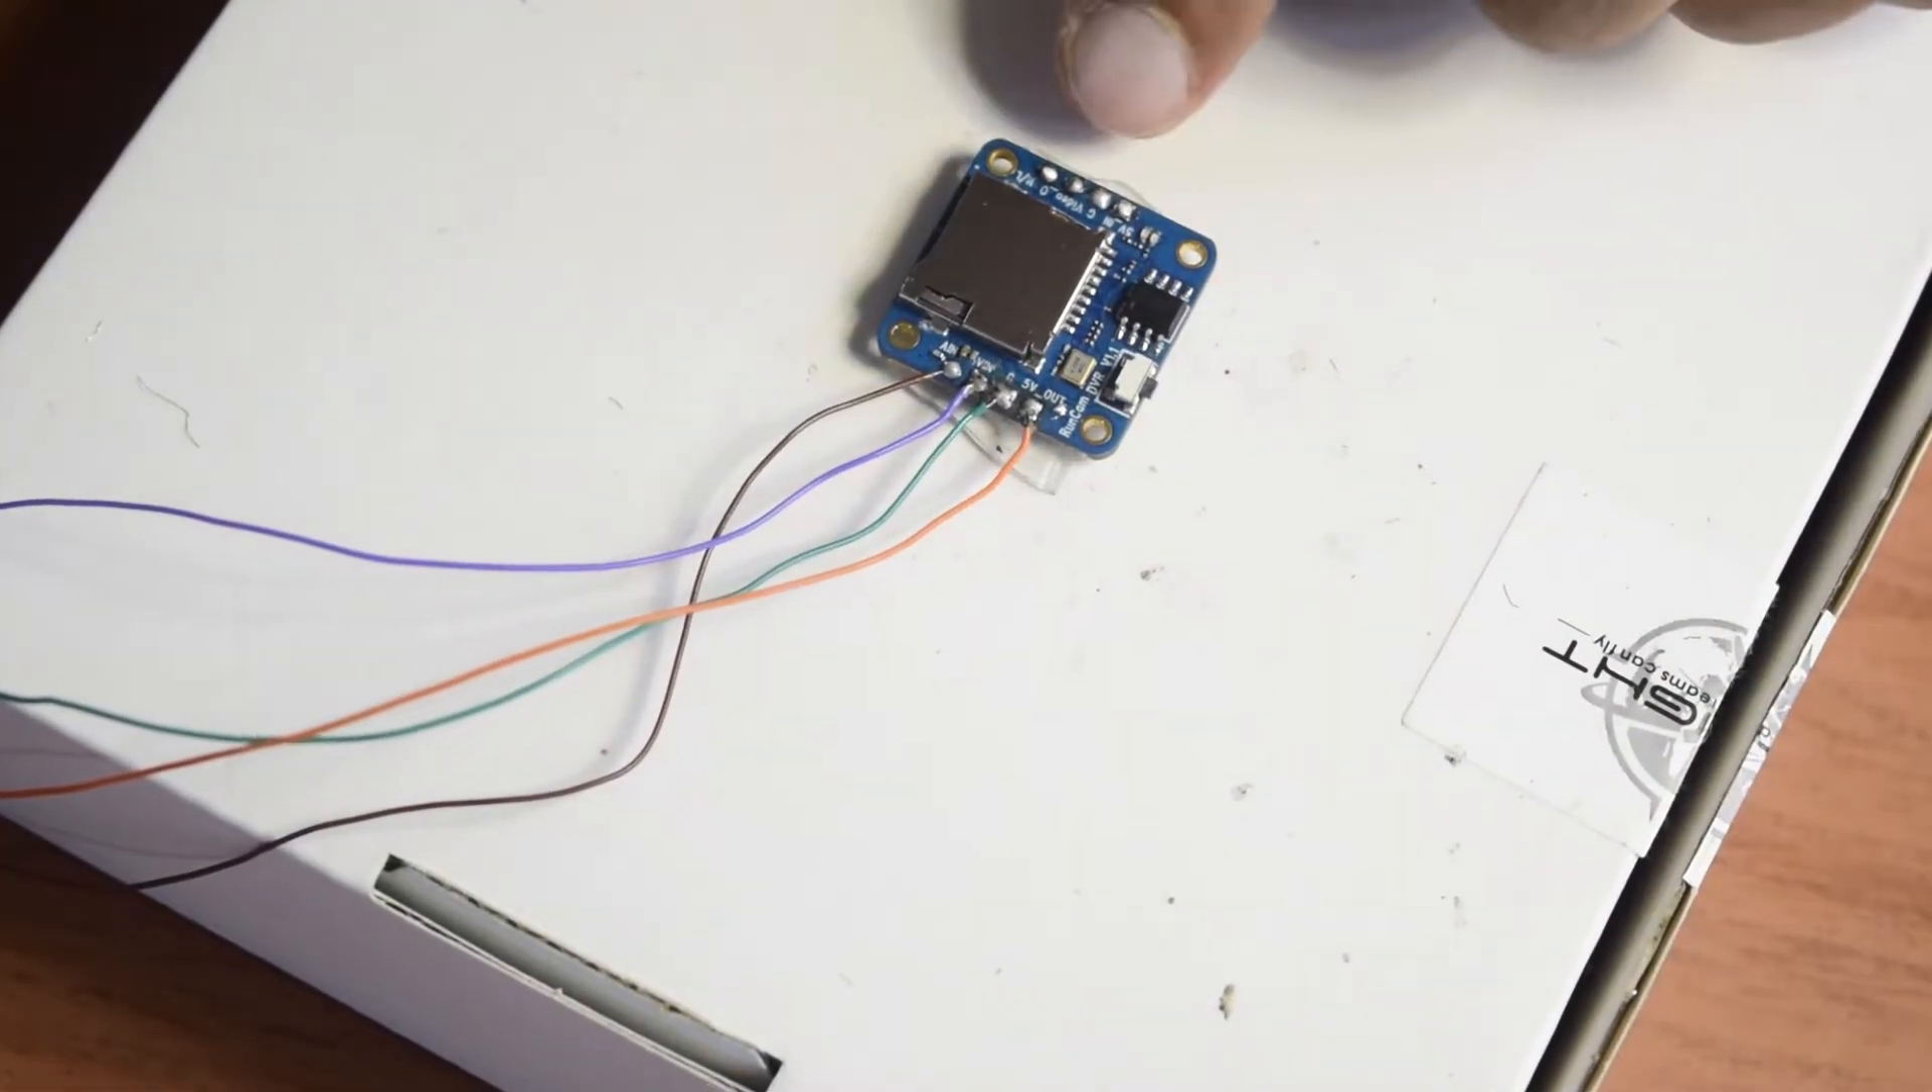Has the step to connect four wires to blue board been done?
Yes.